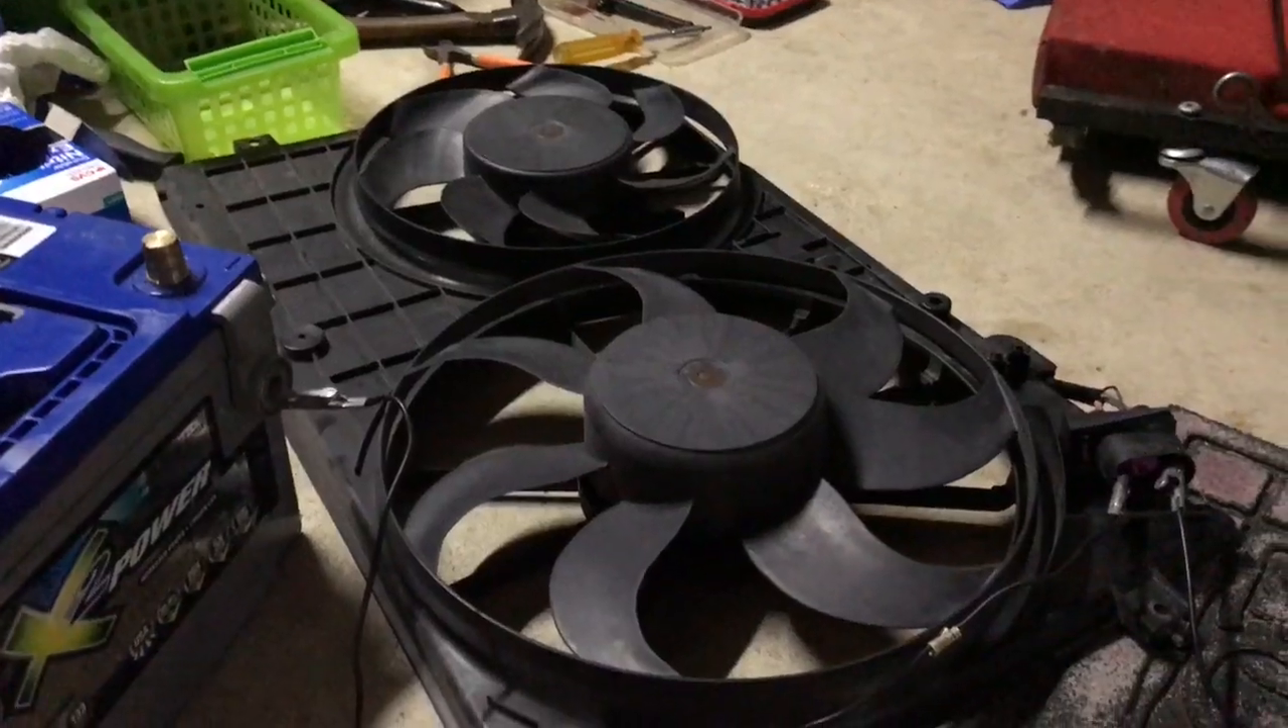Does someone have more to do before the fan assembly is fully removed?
No.